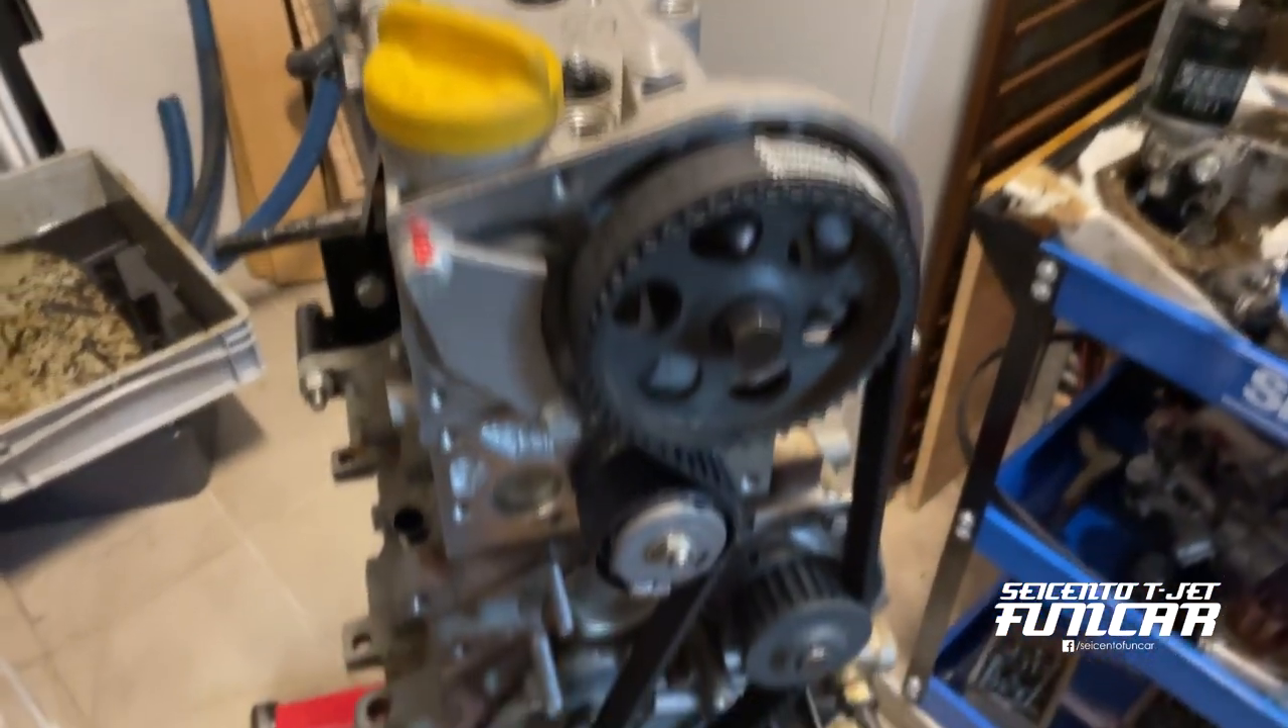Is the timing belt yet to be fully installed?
No.